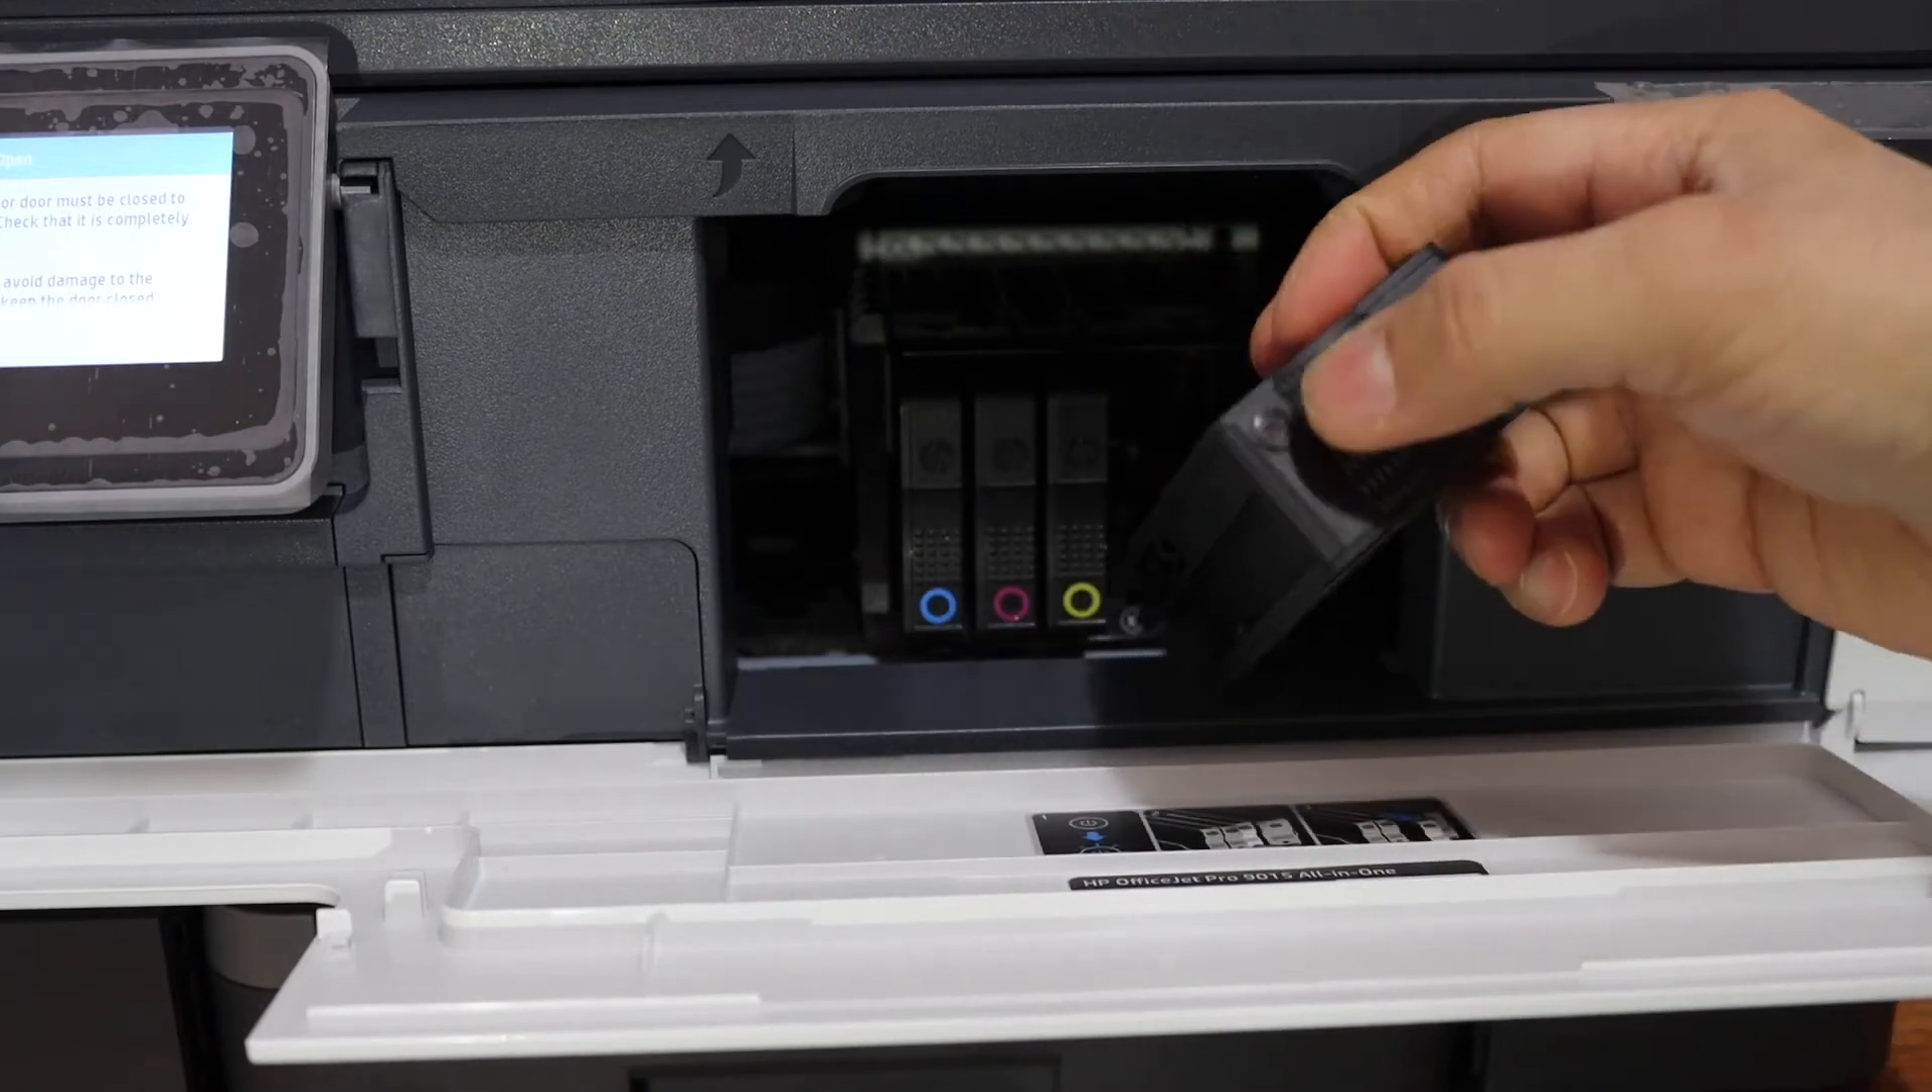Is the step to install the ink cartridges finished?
No.